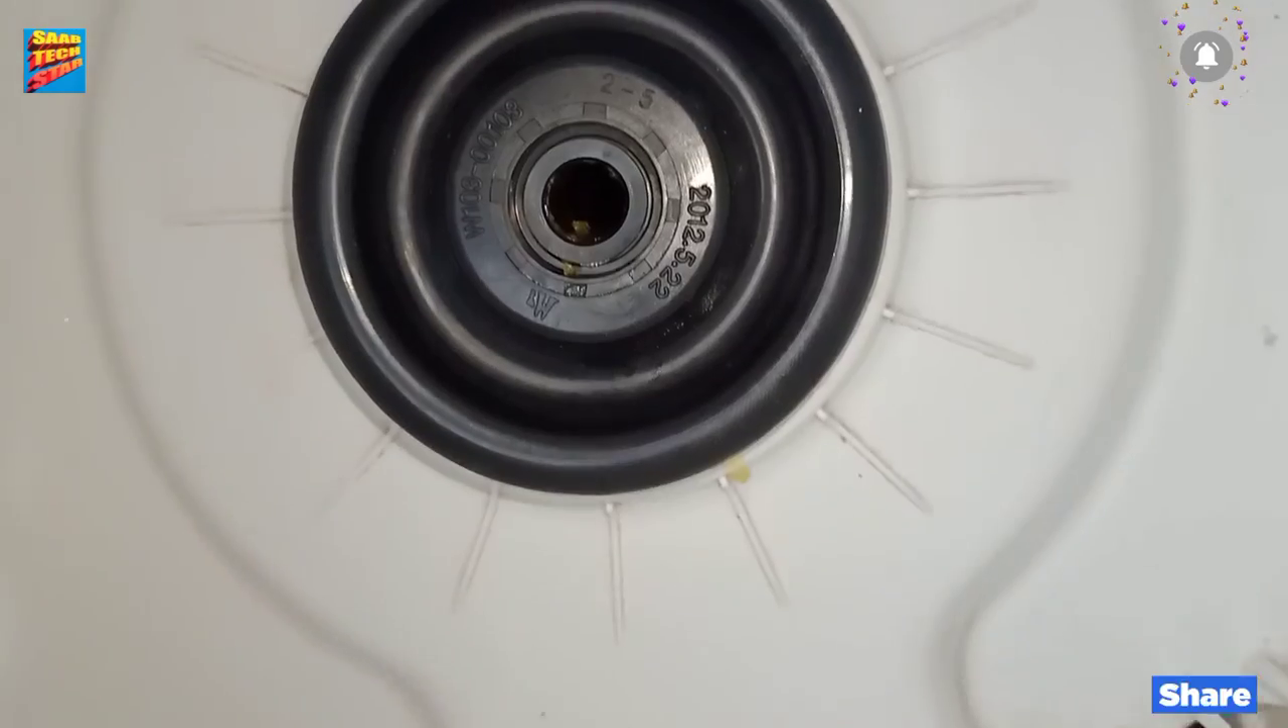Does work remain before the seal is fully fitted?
No.